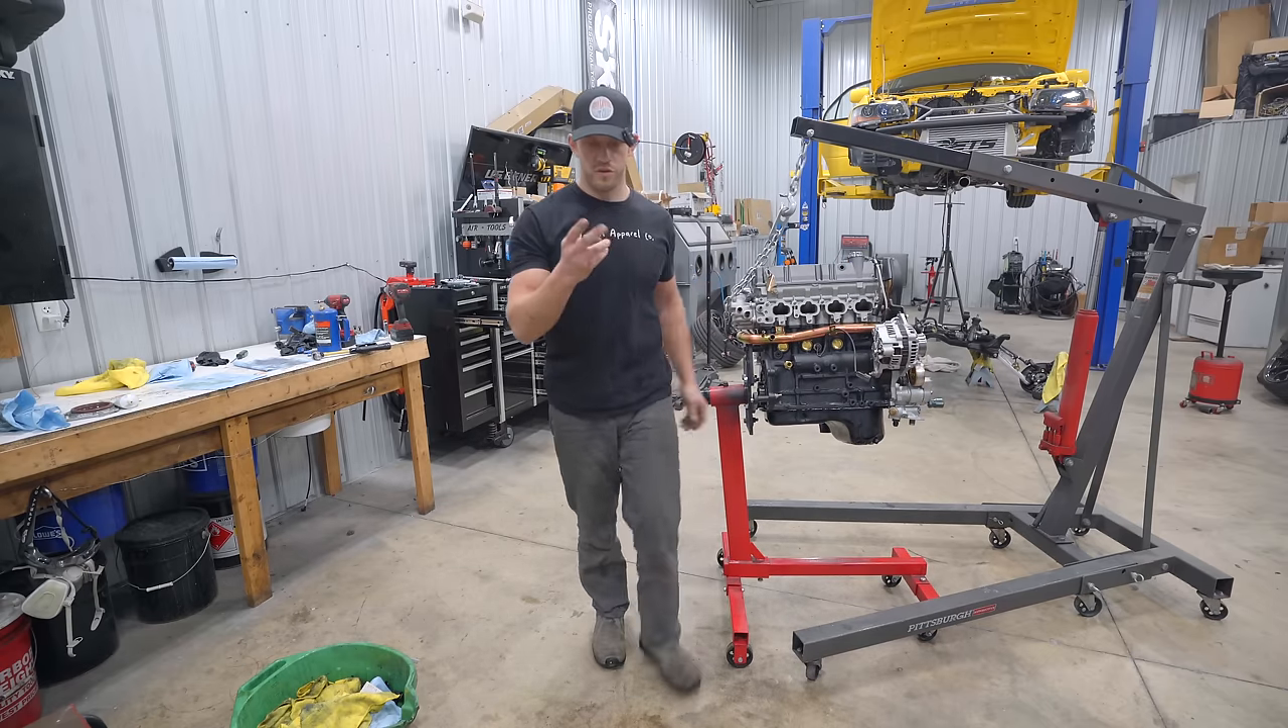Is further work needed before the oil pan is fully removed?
Yes.